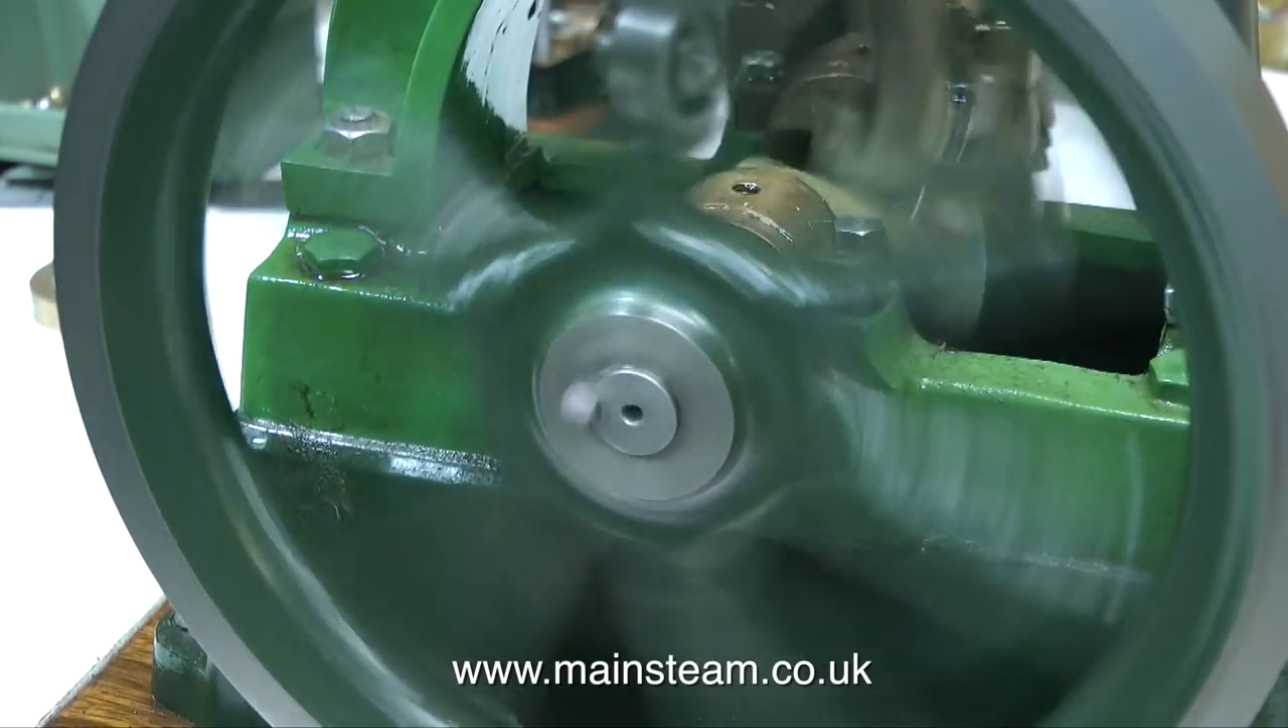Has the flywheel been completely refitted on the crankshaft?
Yes.